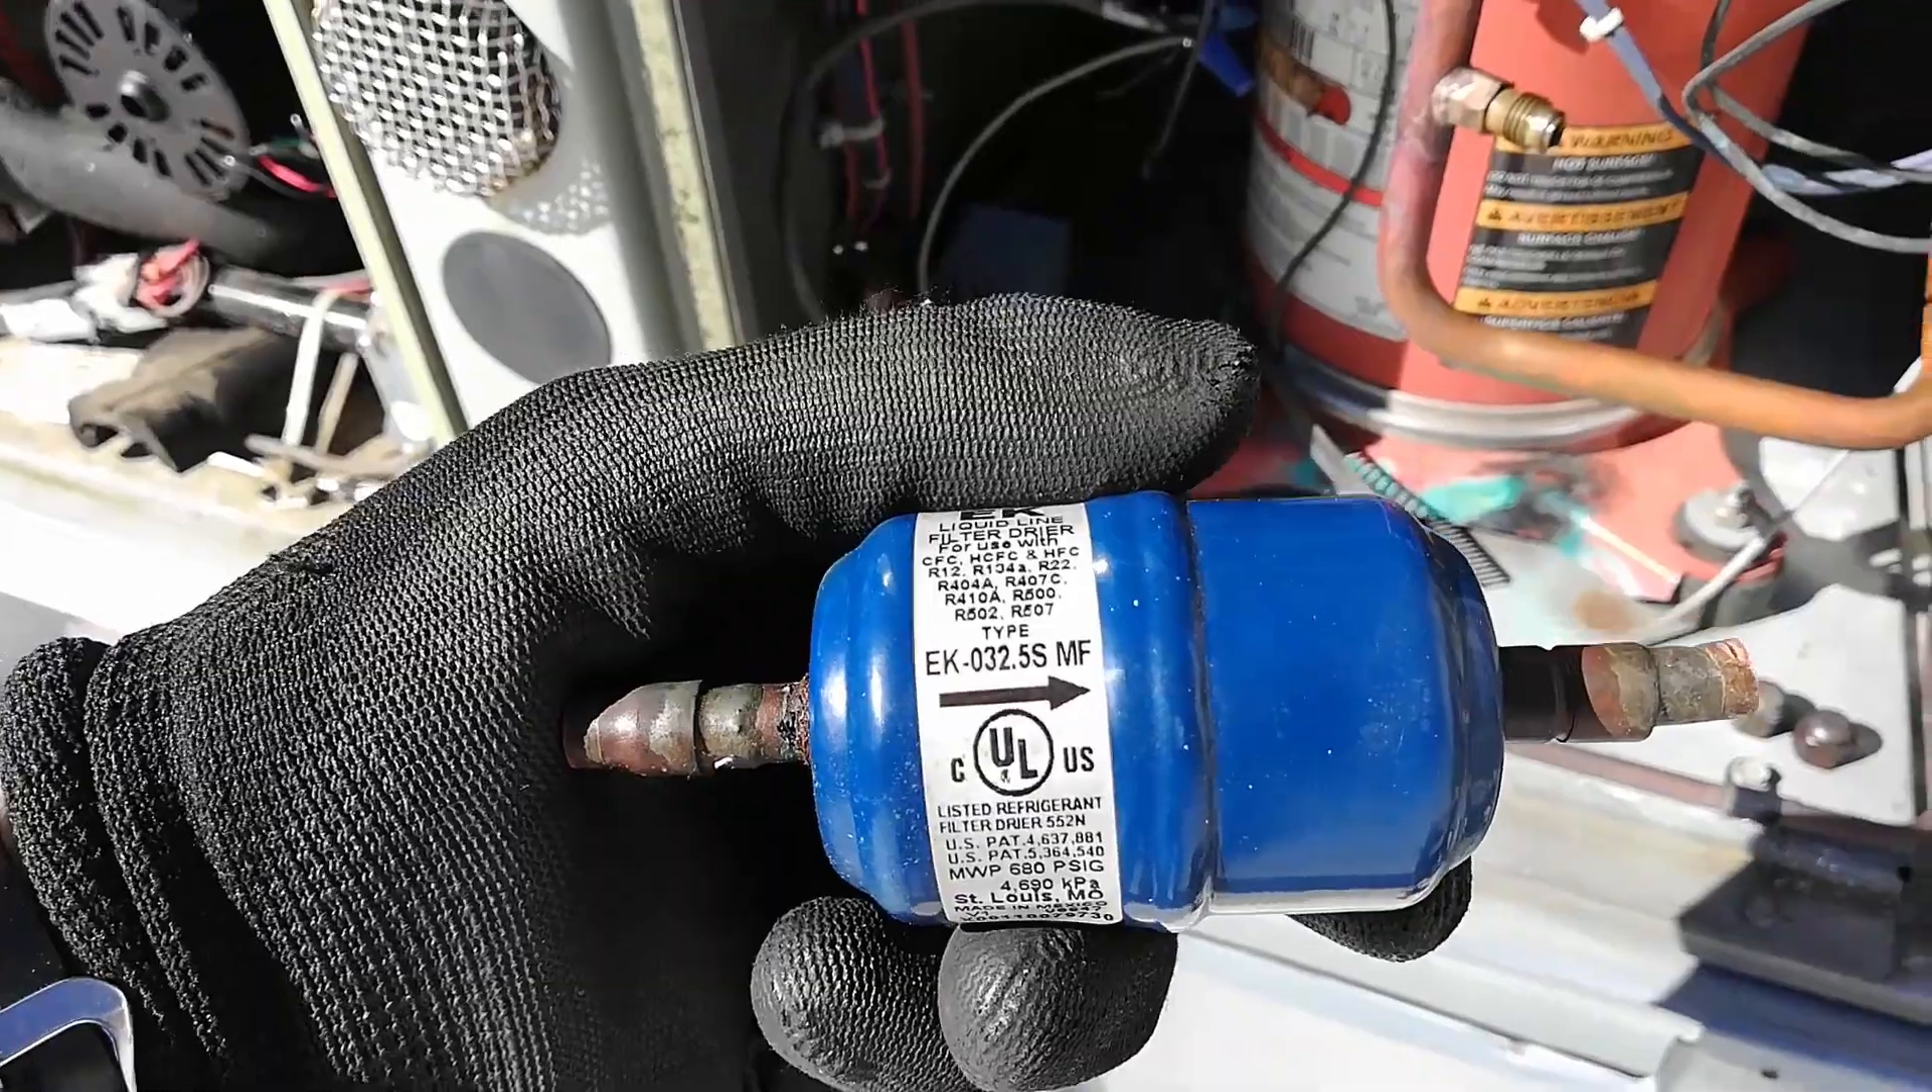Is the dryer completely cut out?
Yes.